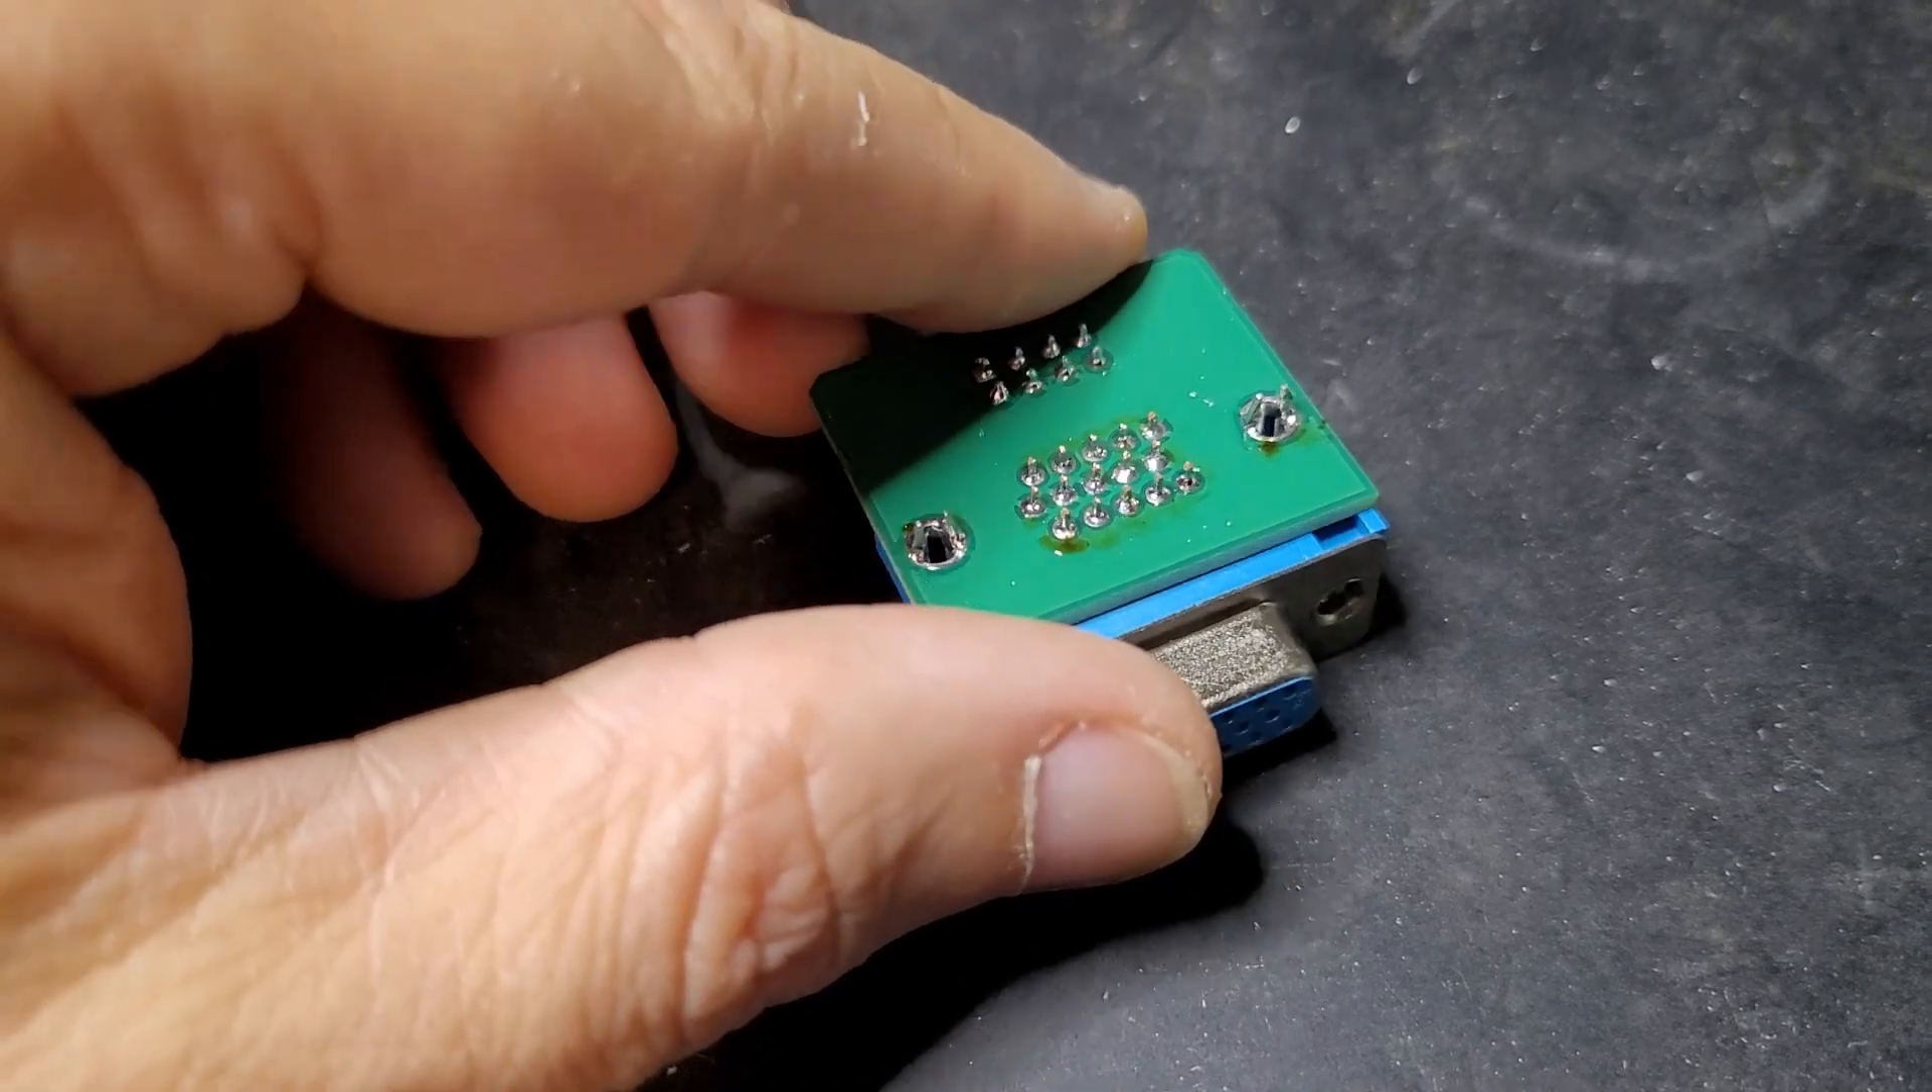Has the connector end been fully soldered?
Yes.